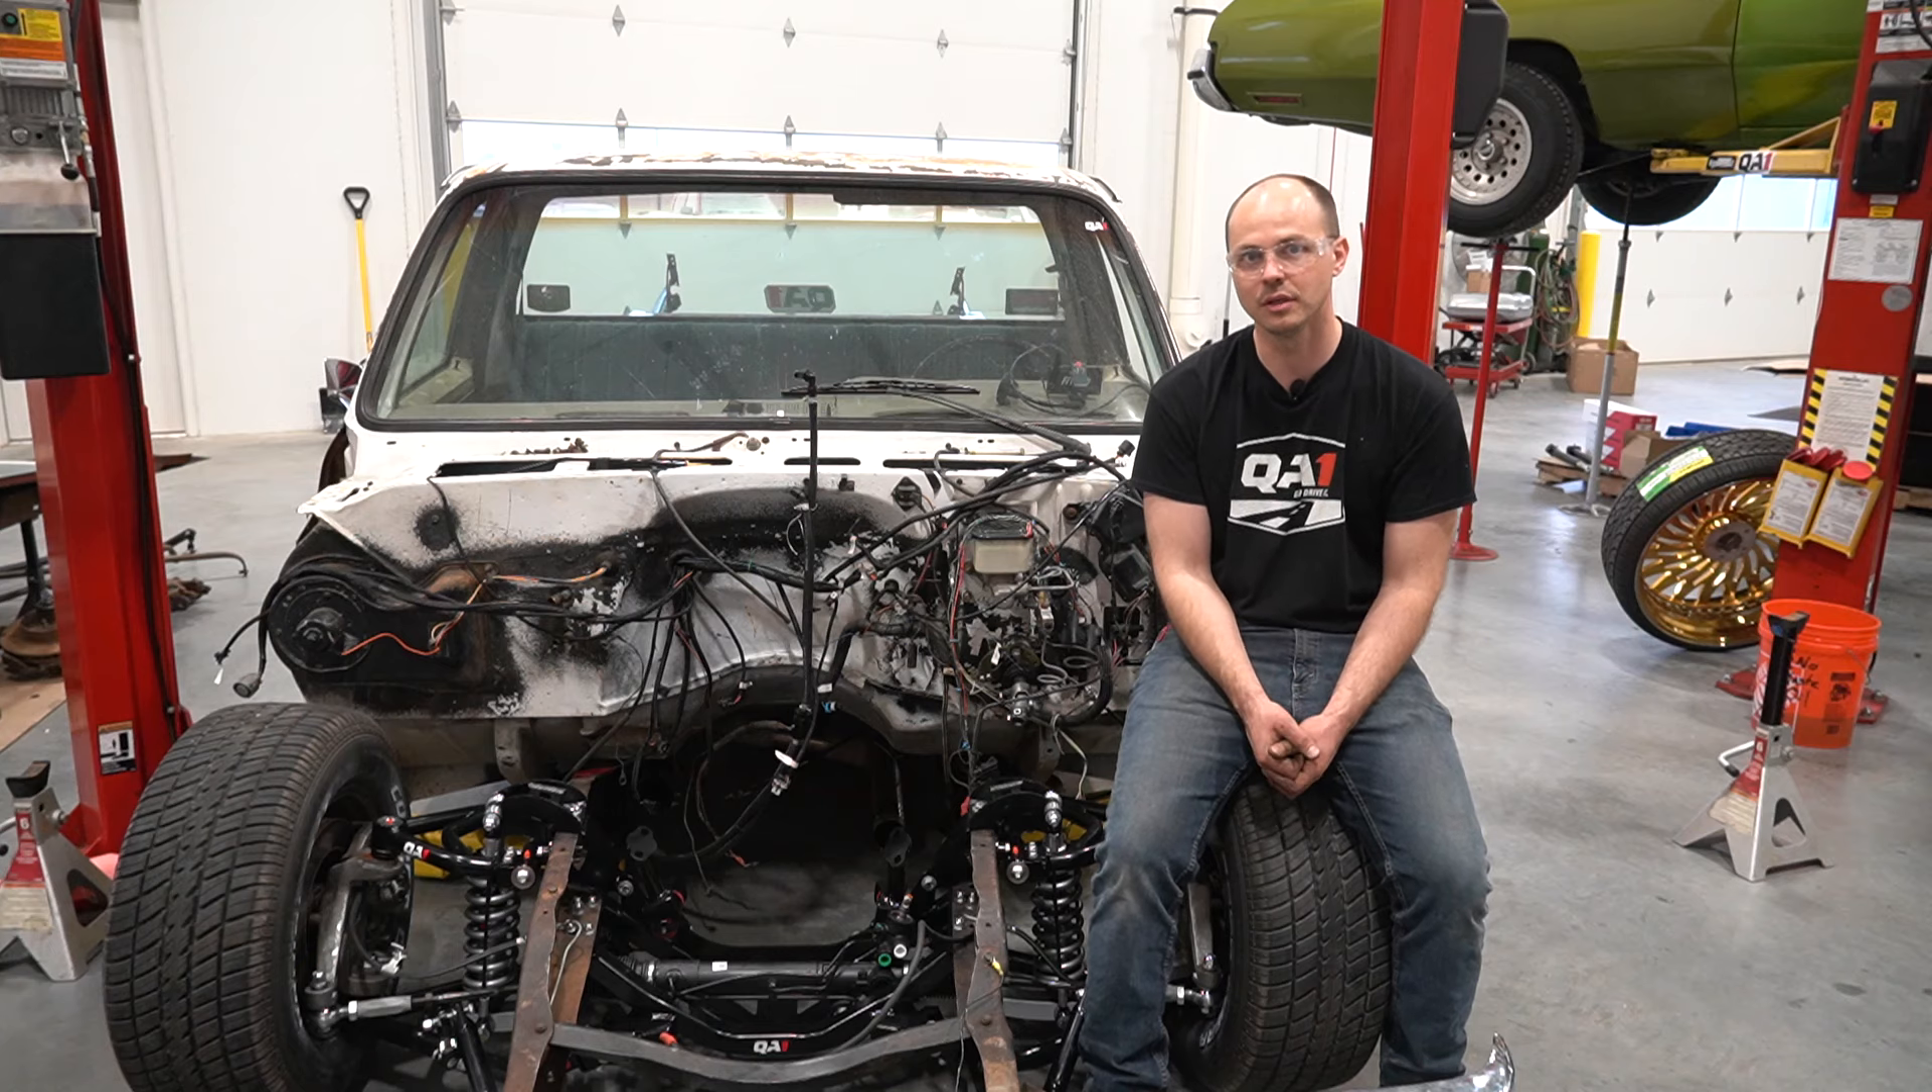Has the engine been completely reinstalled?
No.